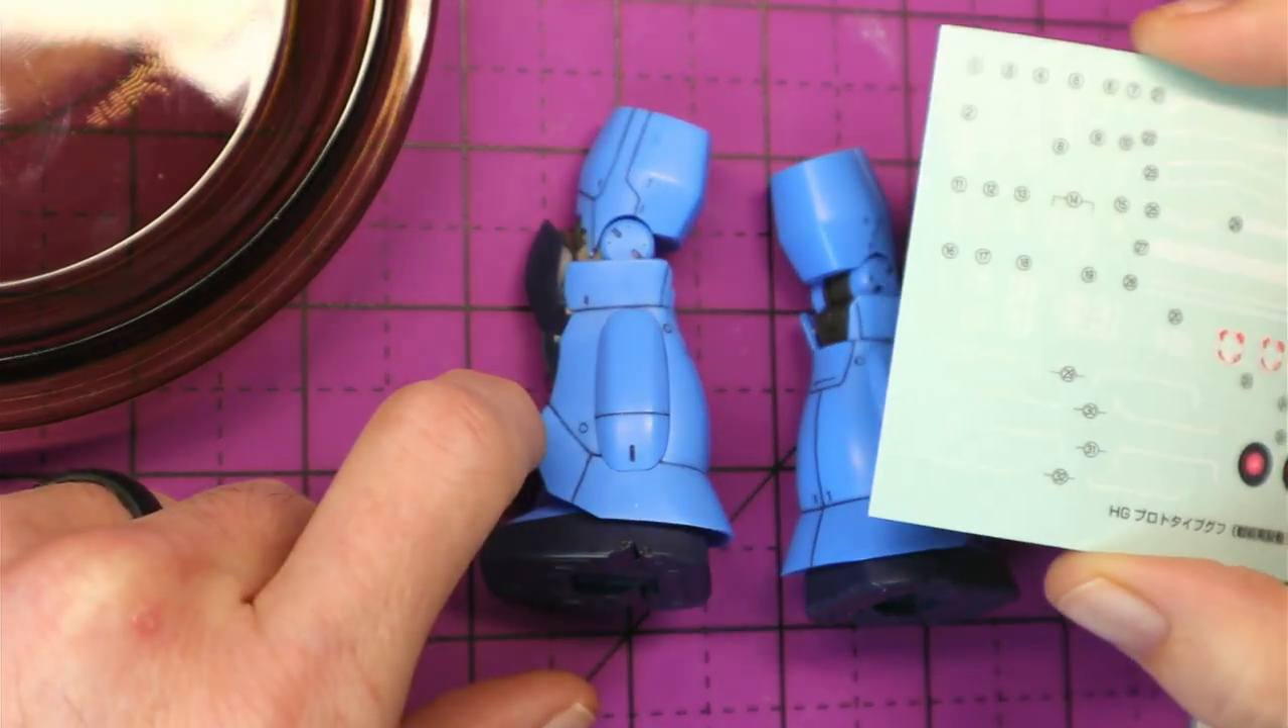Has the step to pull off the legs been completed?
Yes.